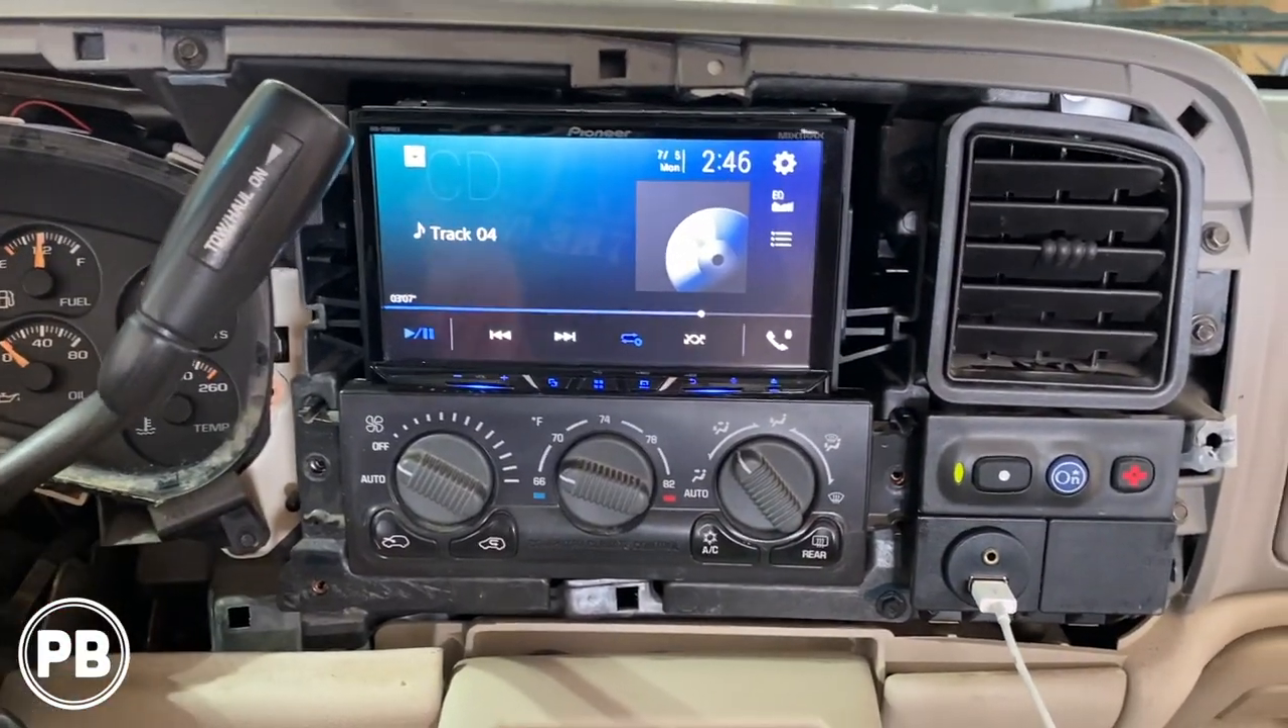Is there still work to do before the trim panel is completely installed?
Yes.